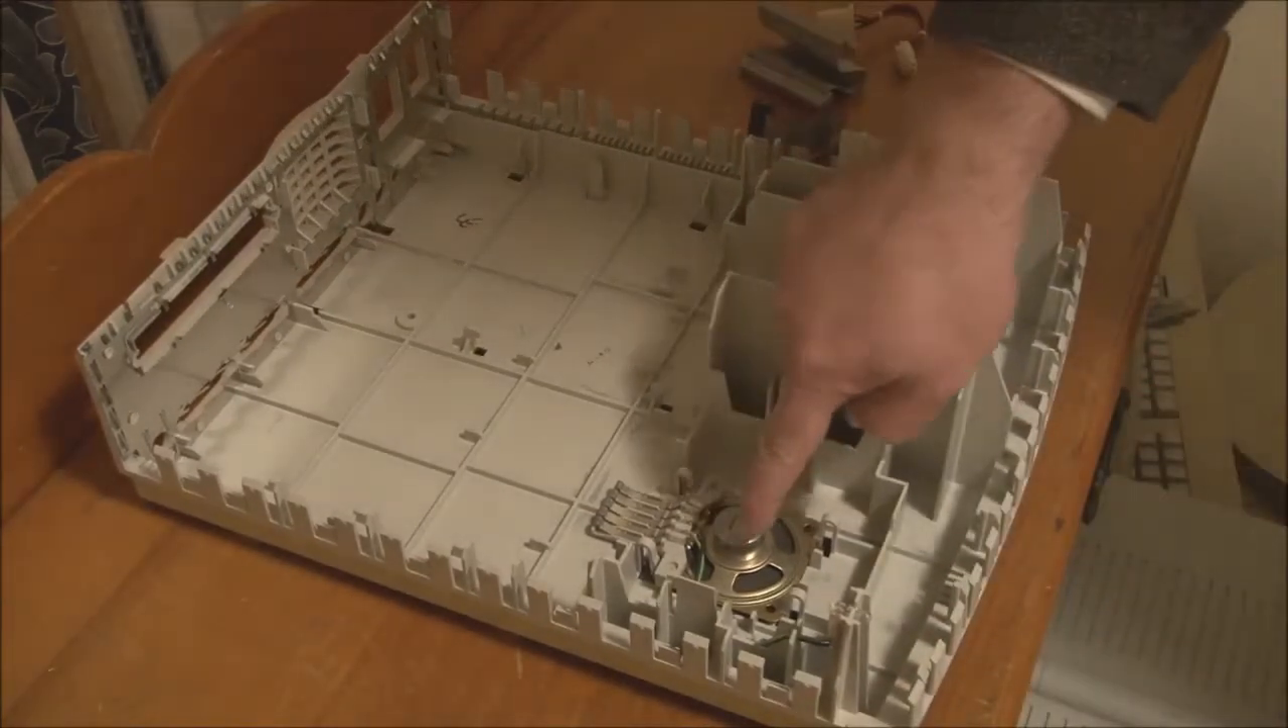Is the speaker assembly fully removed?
No.